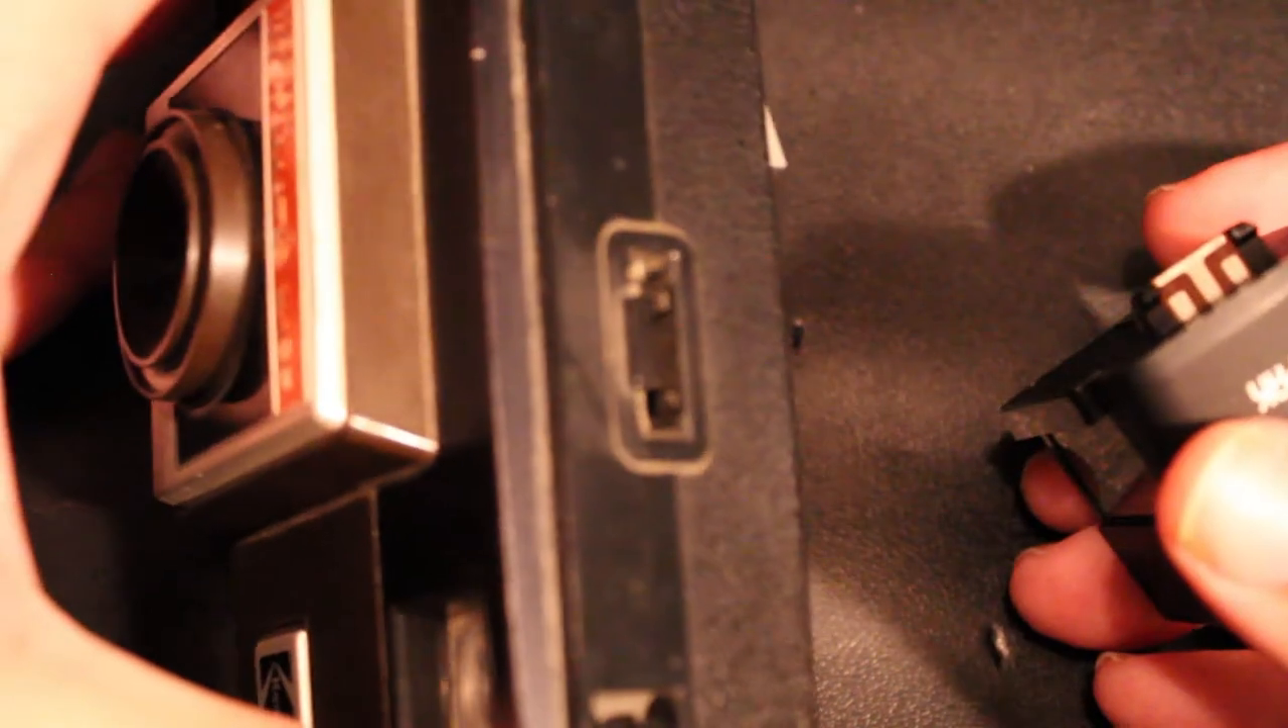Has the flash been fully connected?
No.